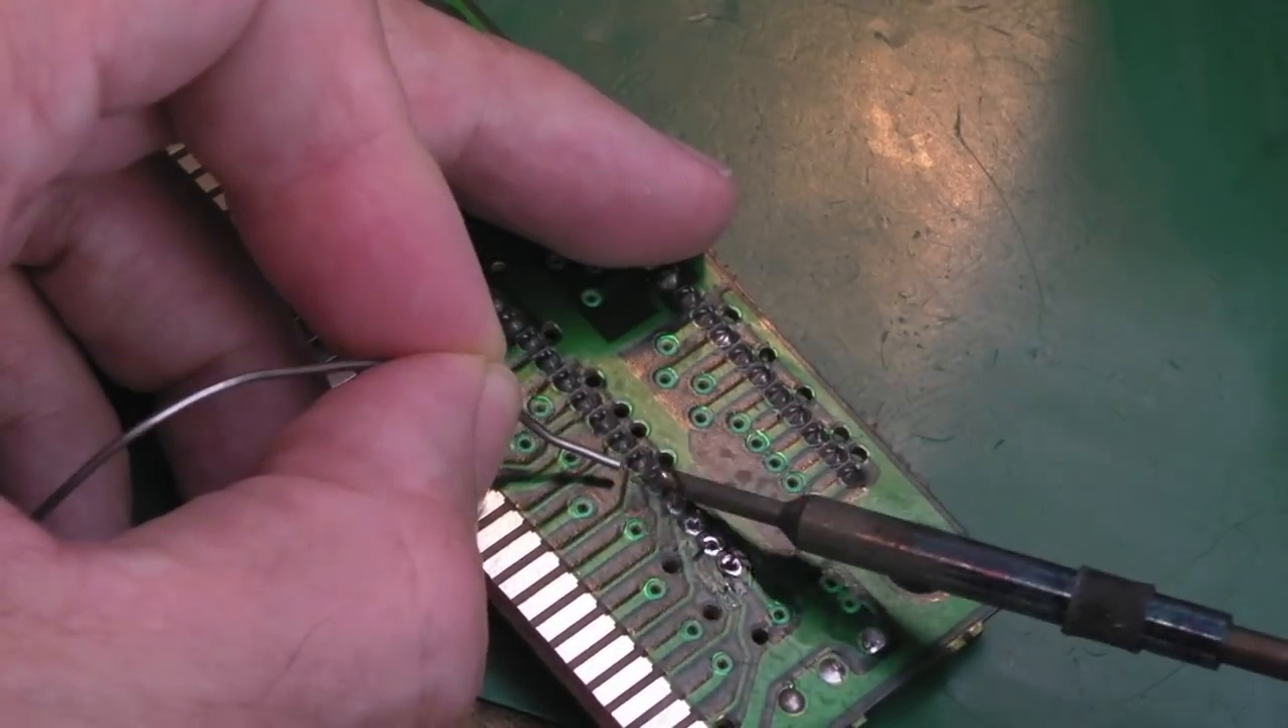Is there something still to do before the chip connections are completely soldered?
Yes.